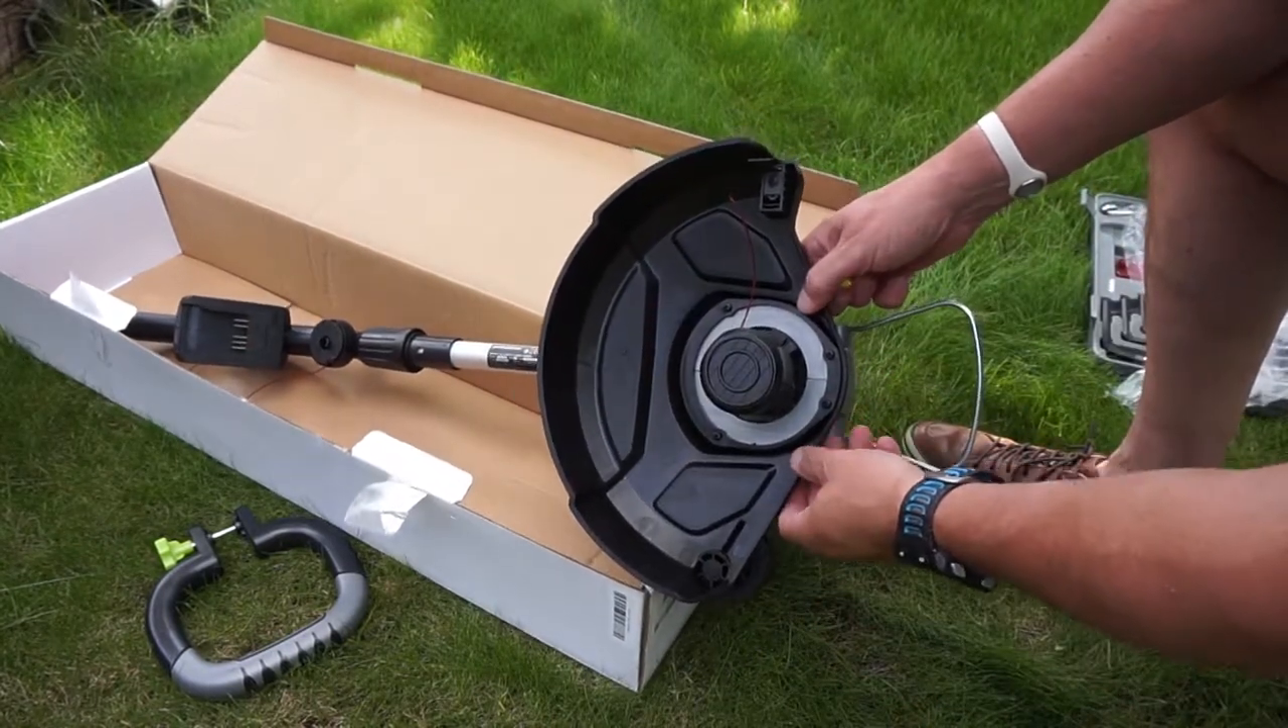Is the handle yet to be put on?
Yes.